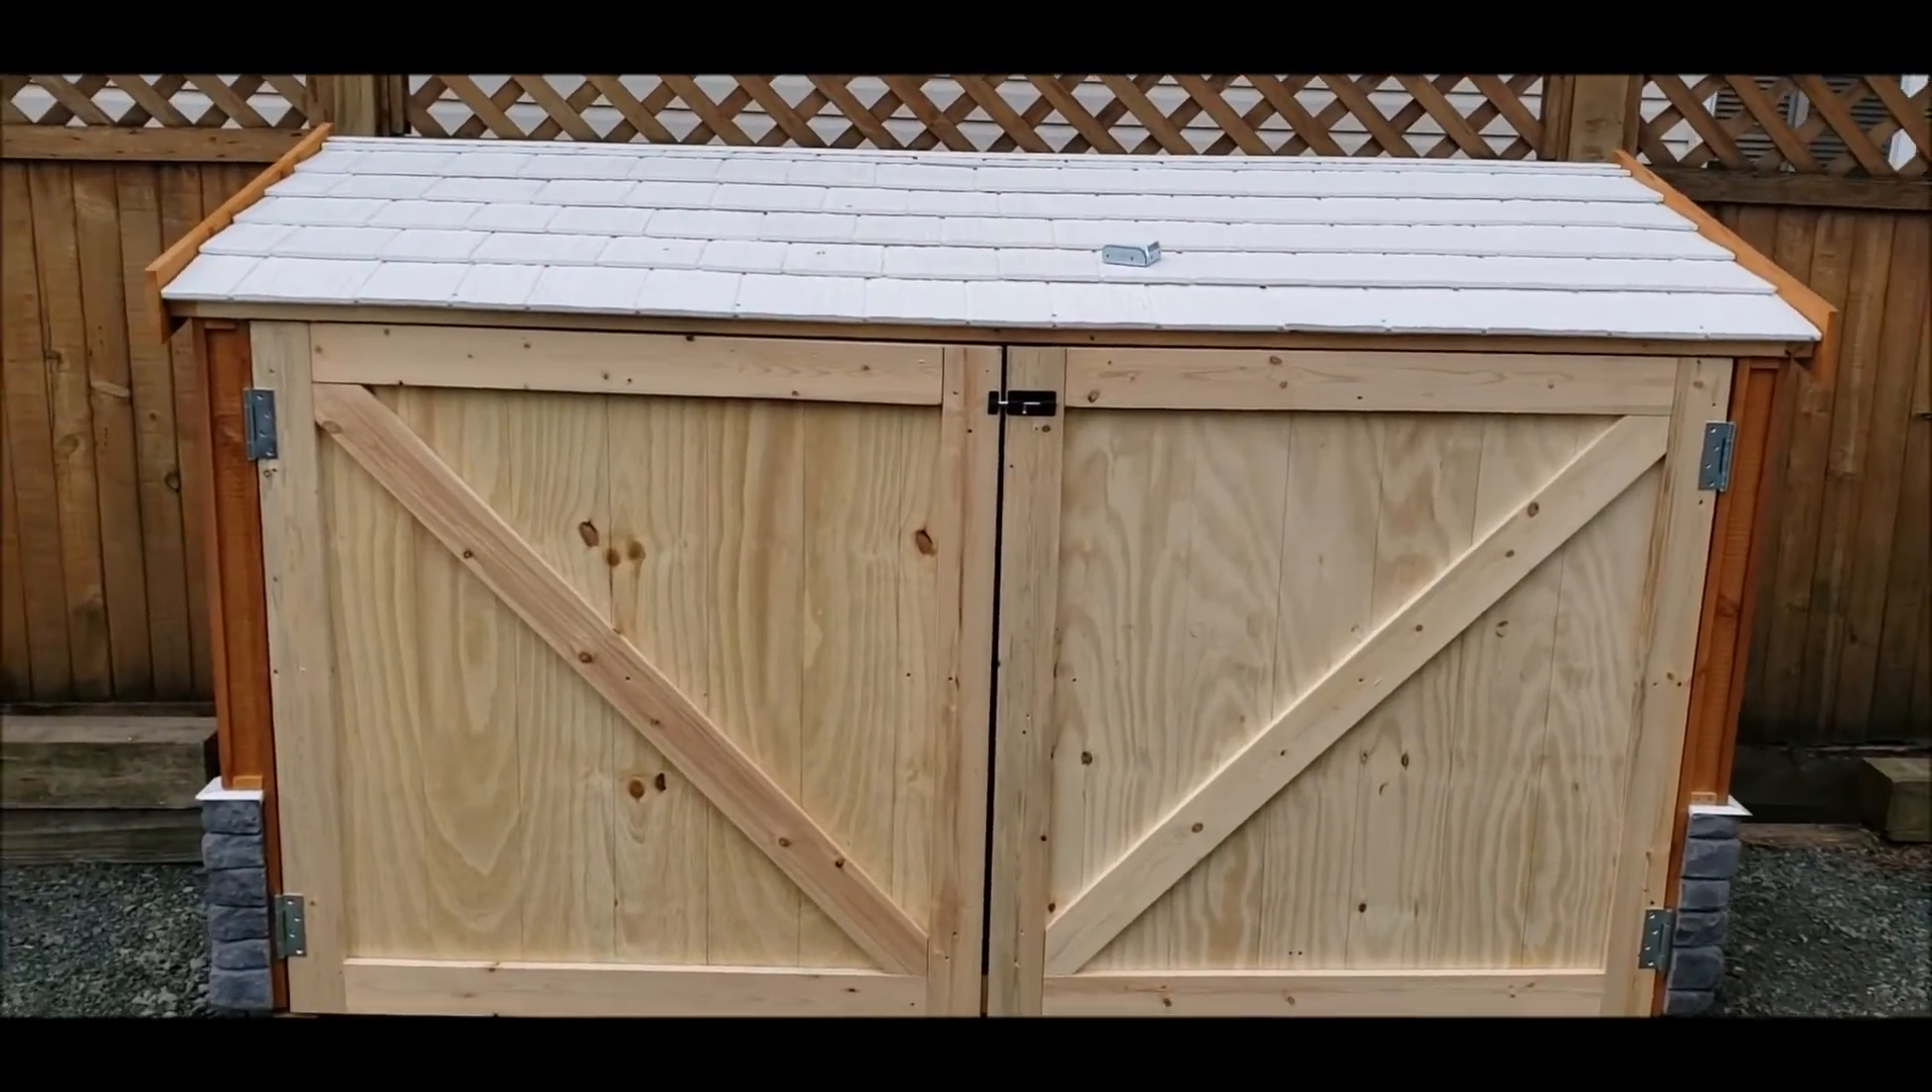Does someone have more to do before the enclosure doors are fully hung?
No.